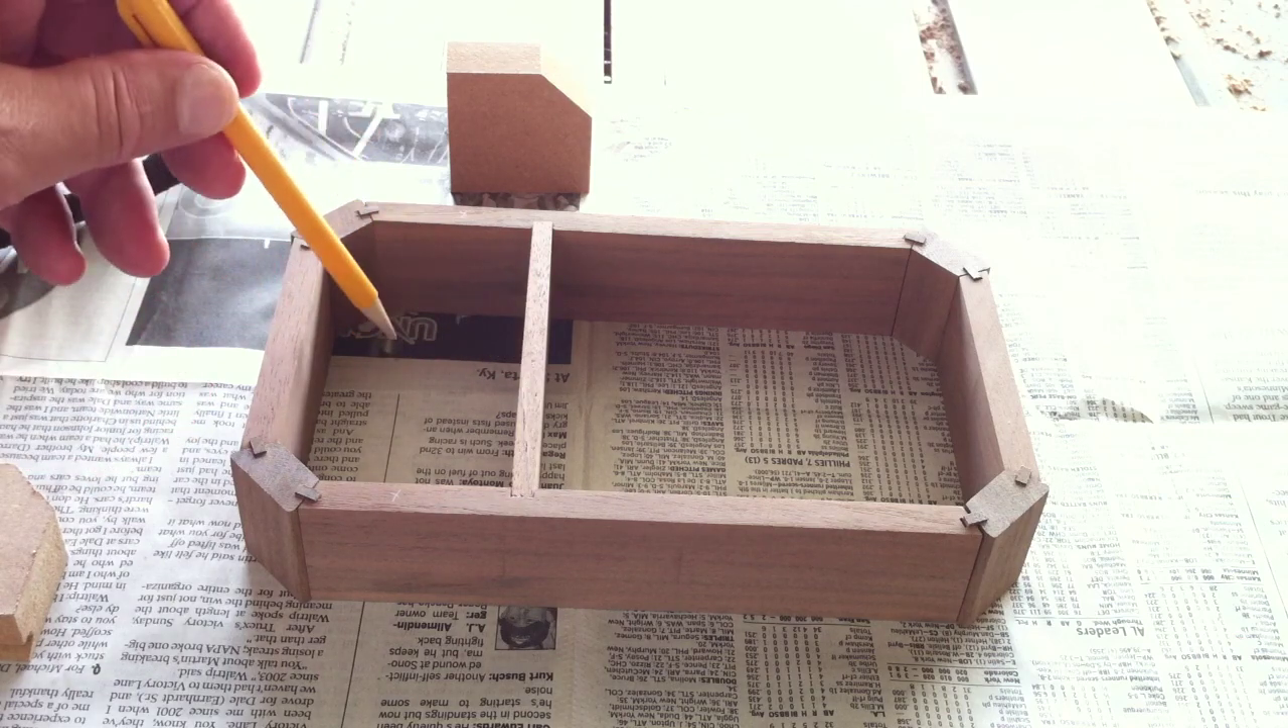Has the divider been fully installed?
Yes.